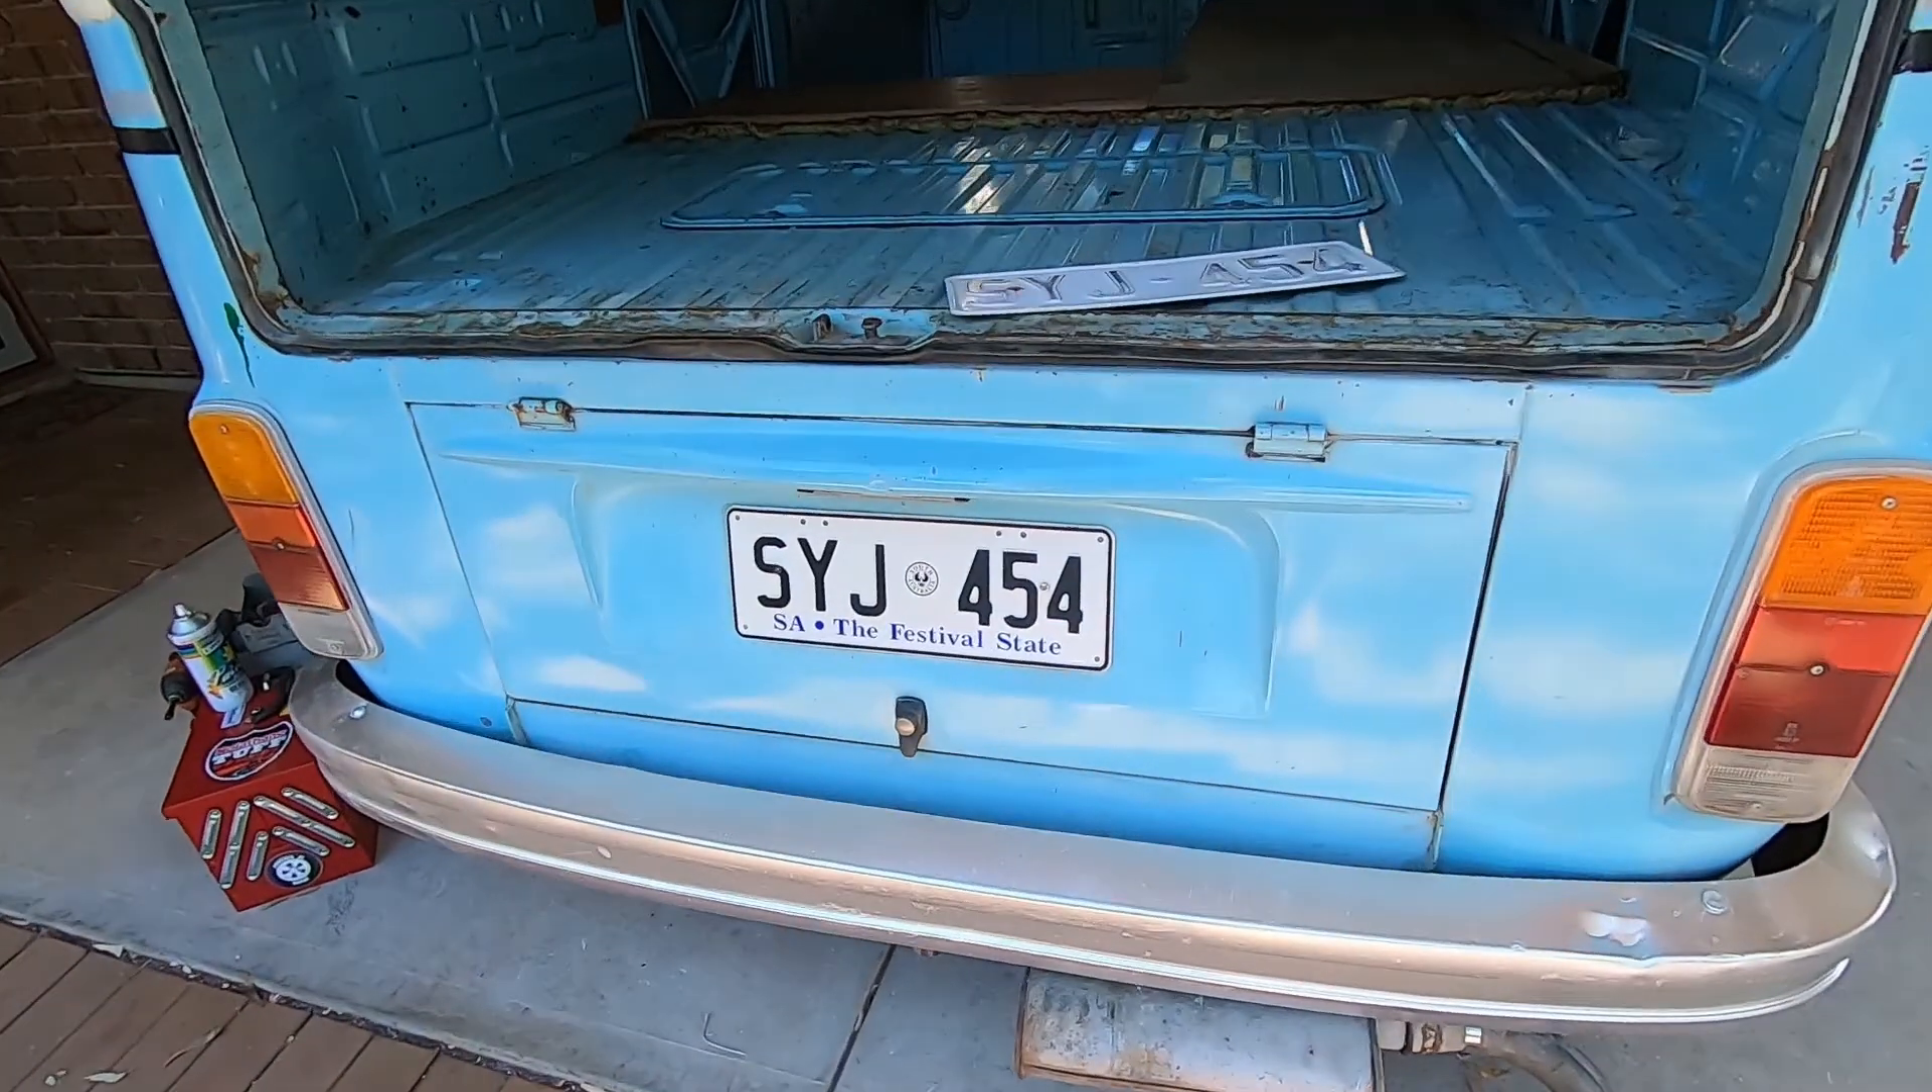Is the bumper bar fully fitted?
Yes.